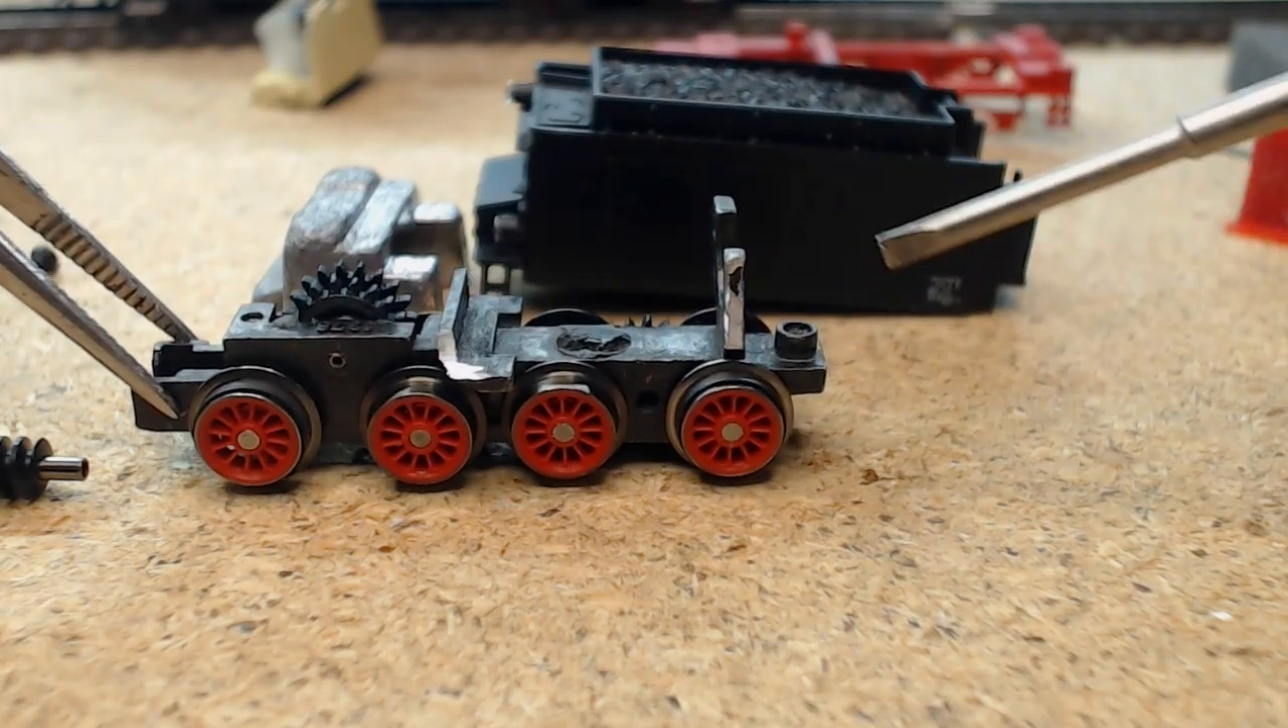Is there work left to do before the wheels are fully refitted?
No.